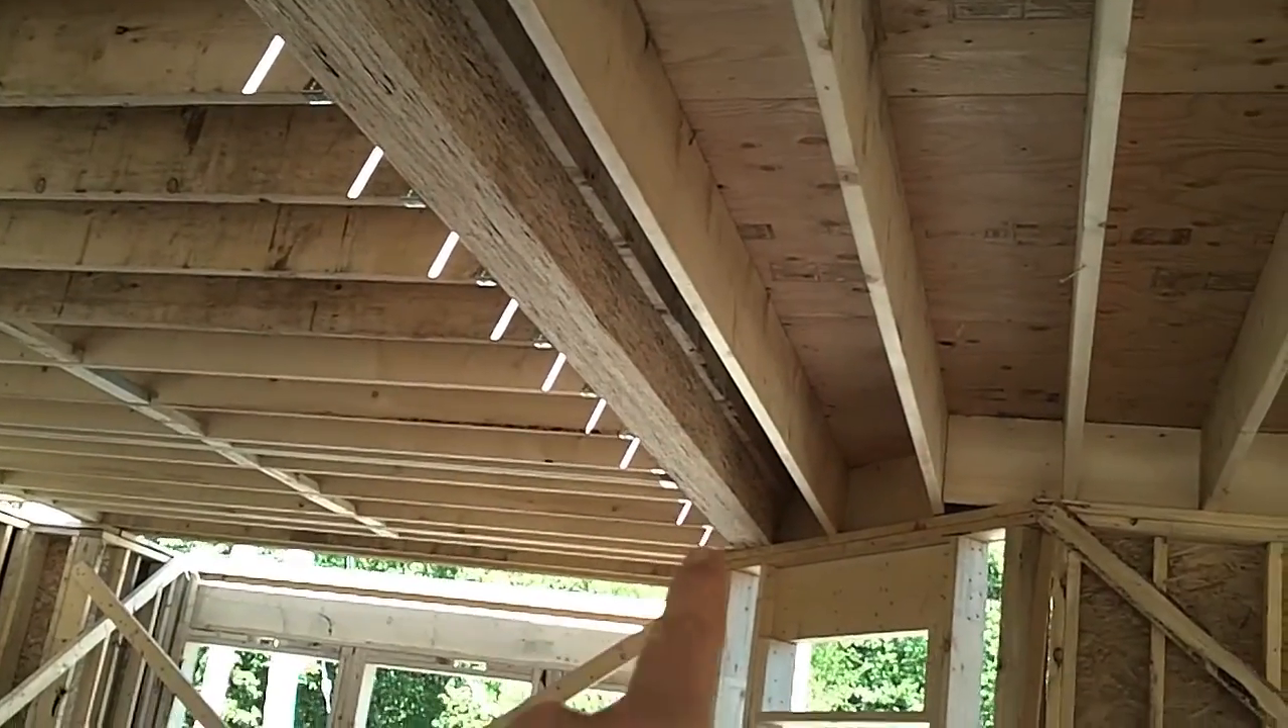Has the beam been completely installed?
Yes.